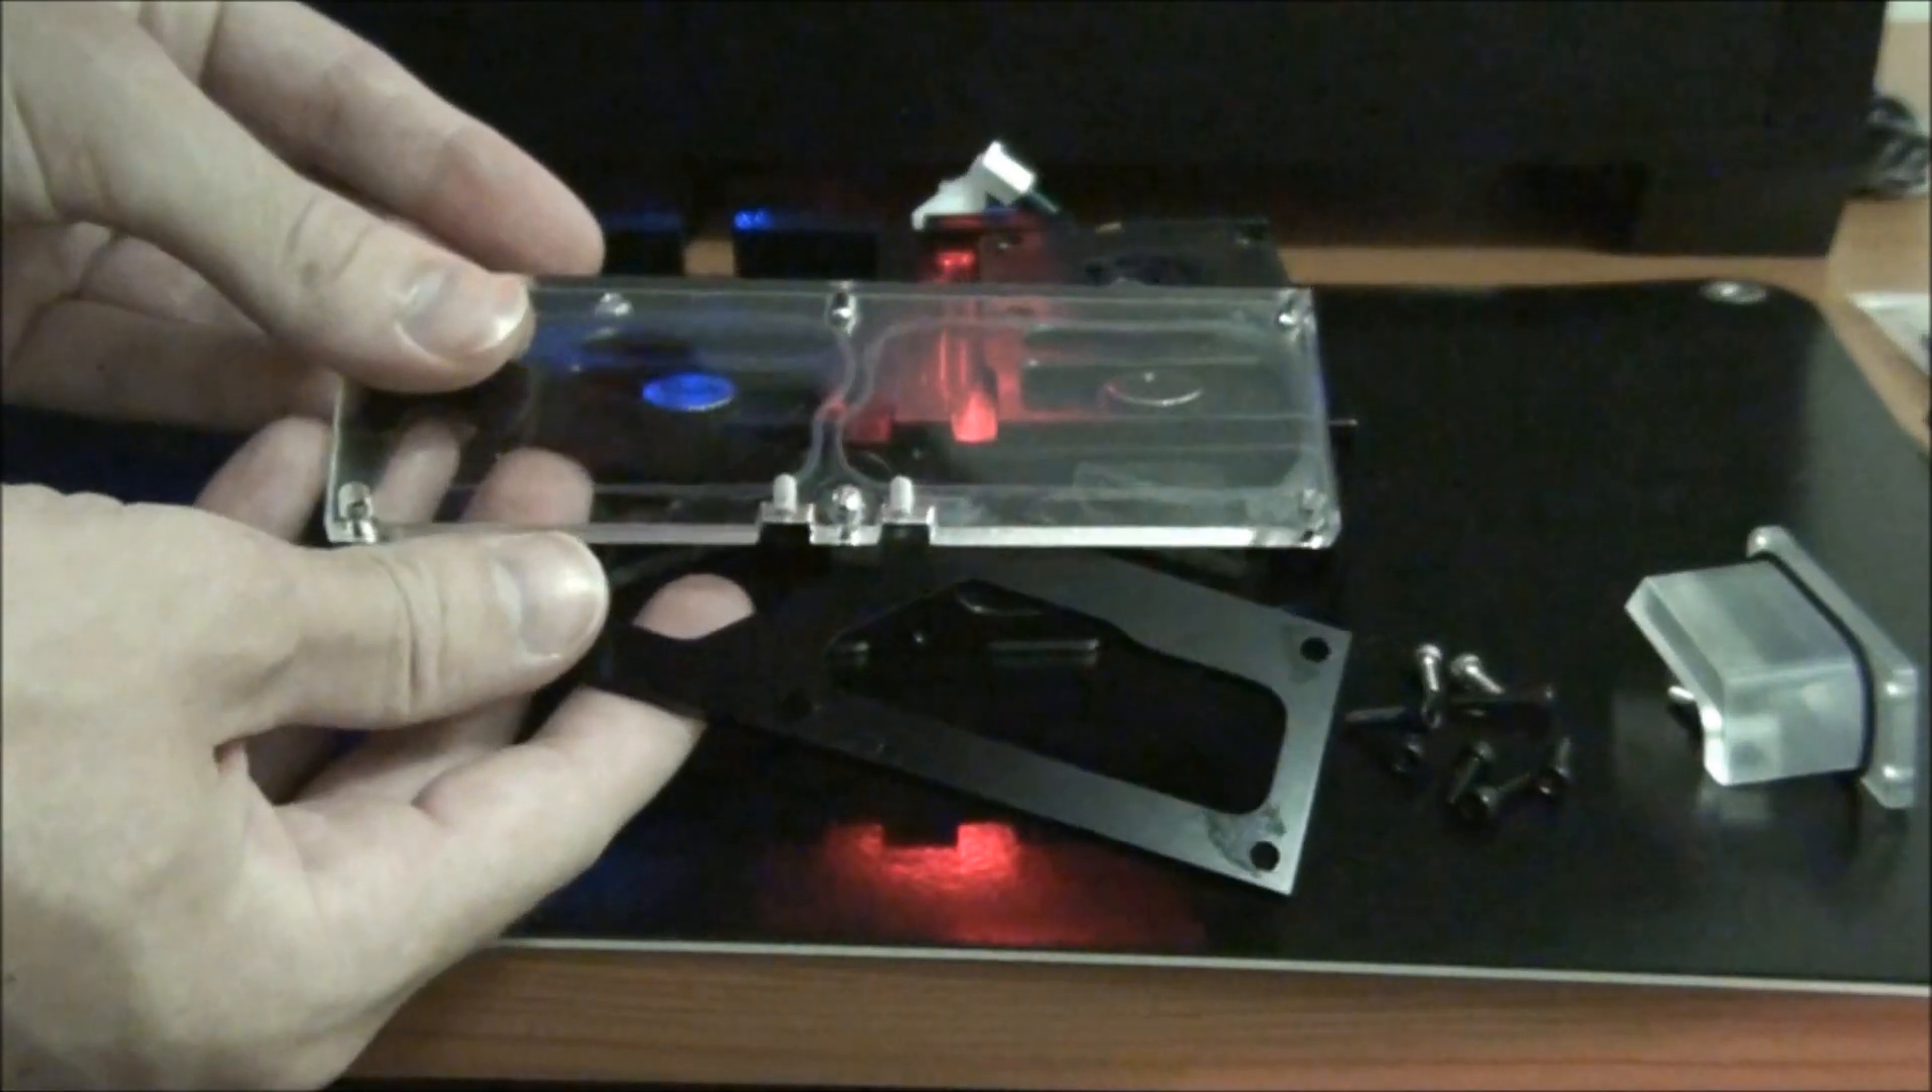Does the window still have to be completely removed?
No.